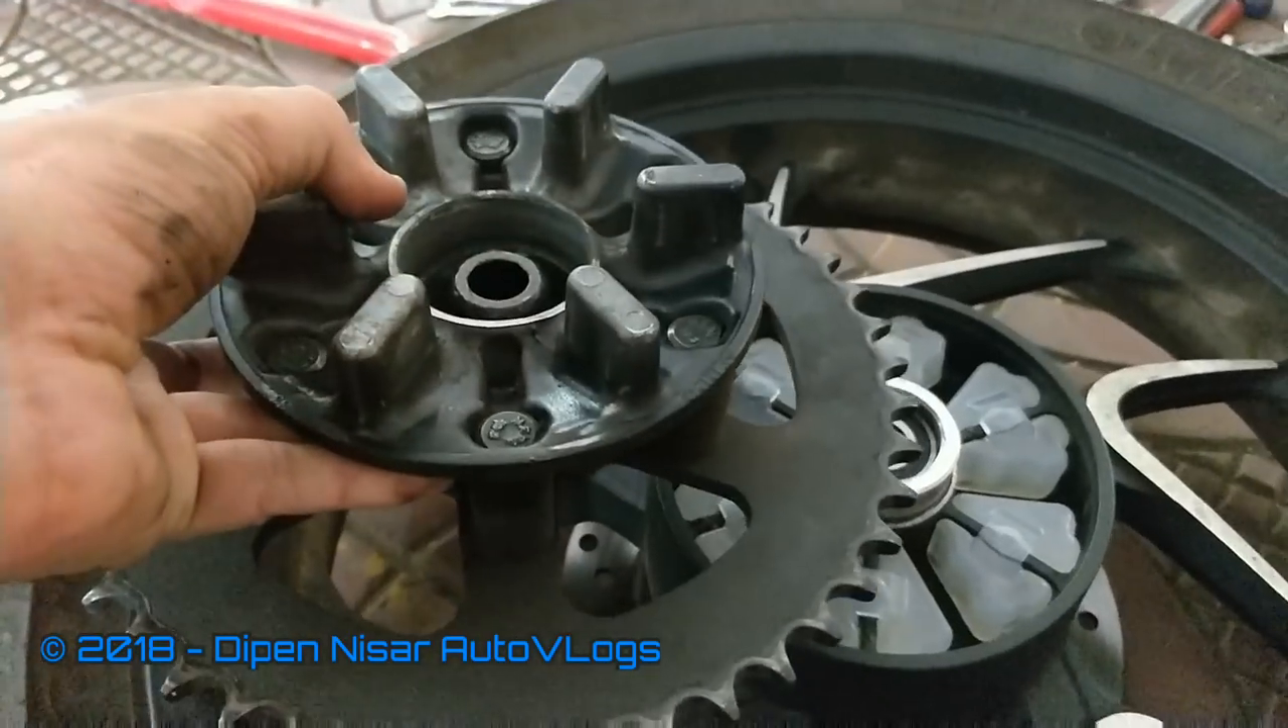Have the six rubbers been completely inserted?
Yes.